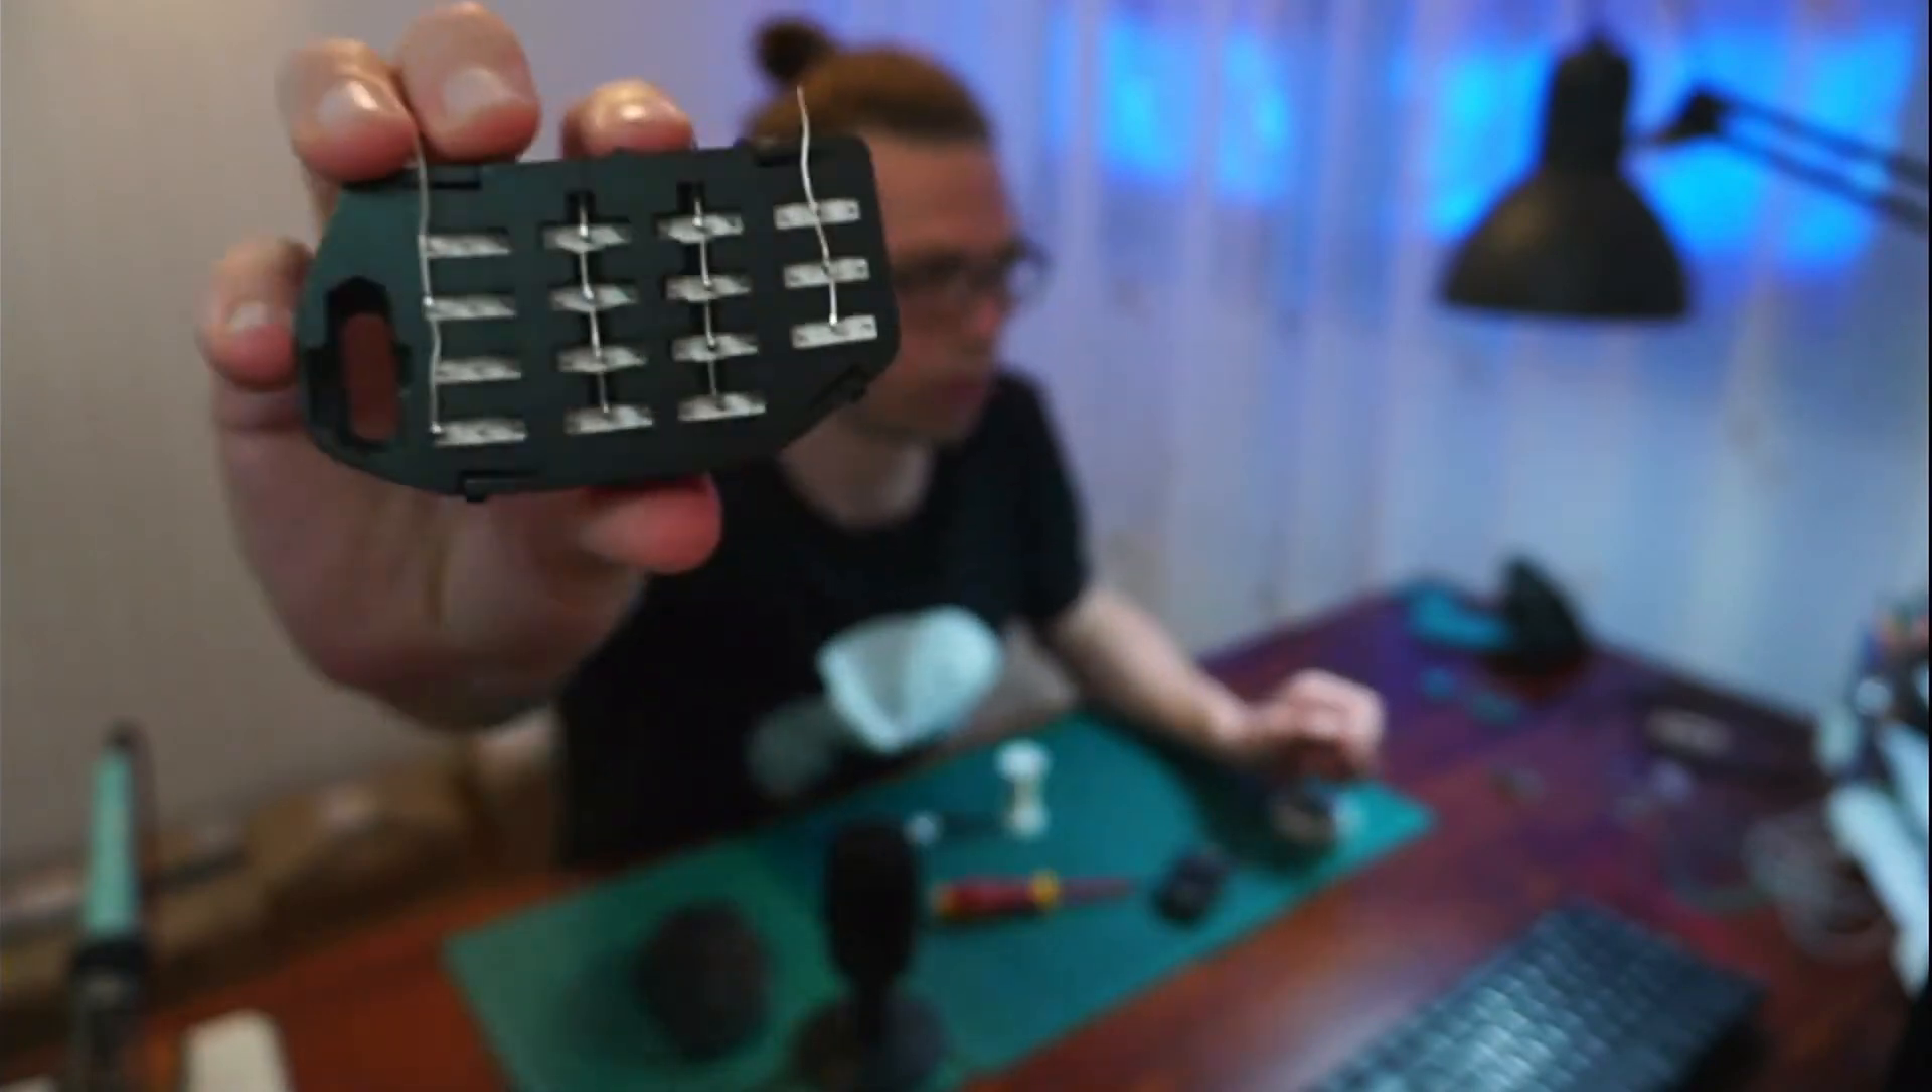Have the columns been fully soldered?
Yes.